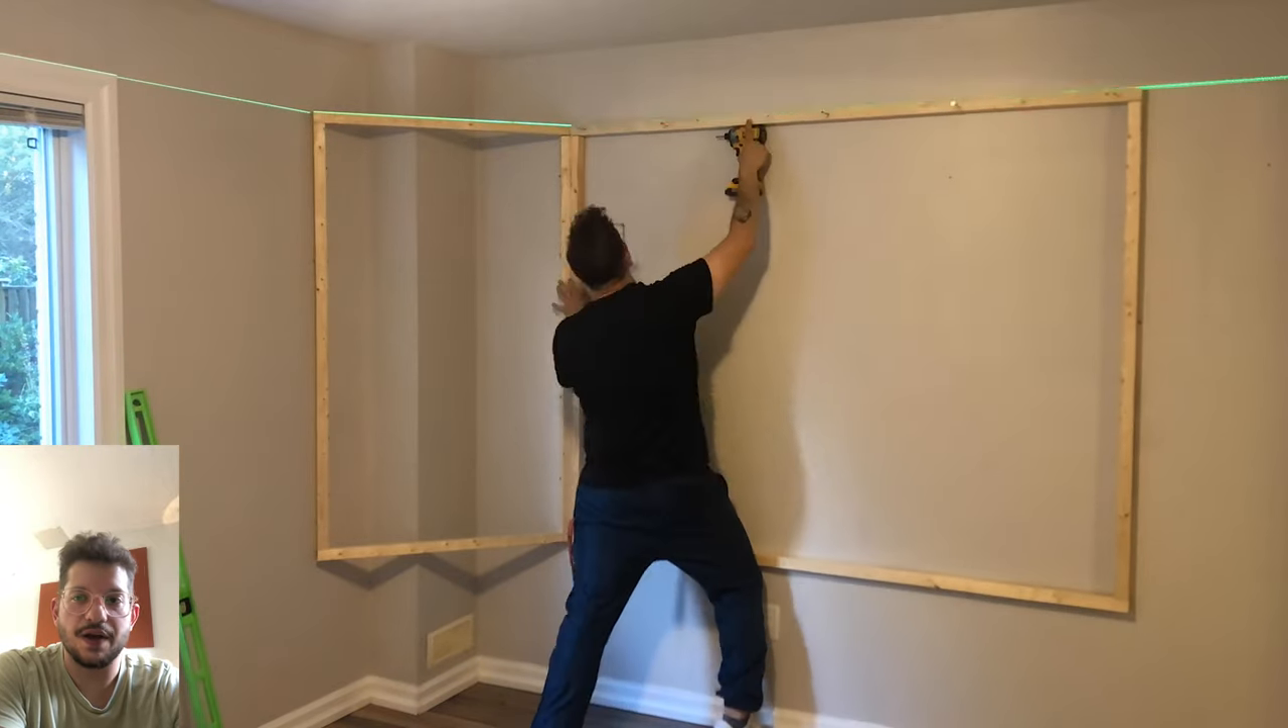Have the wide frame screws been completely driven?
No.